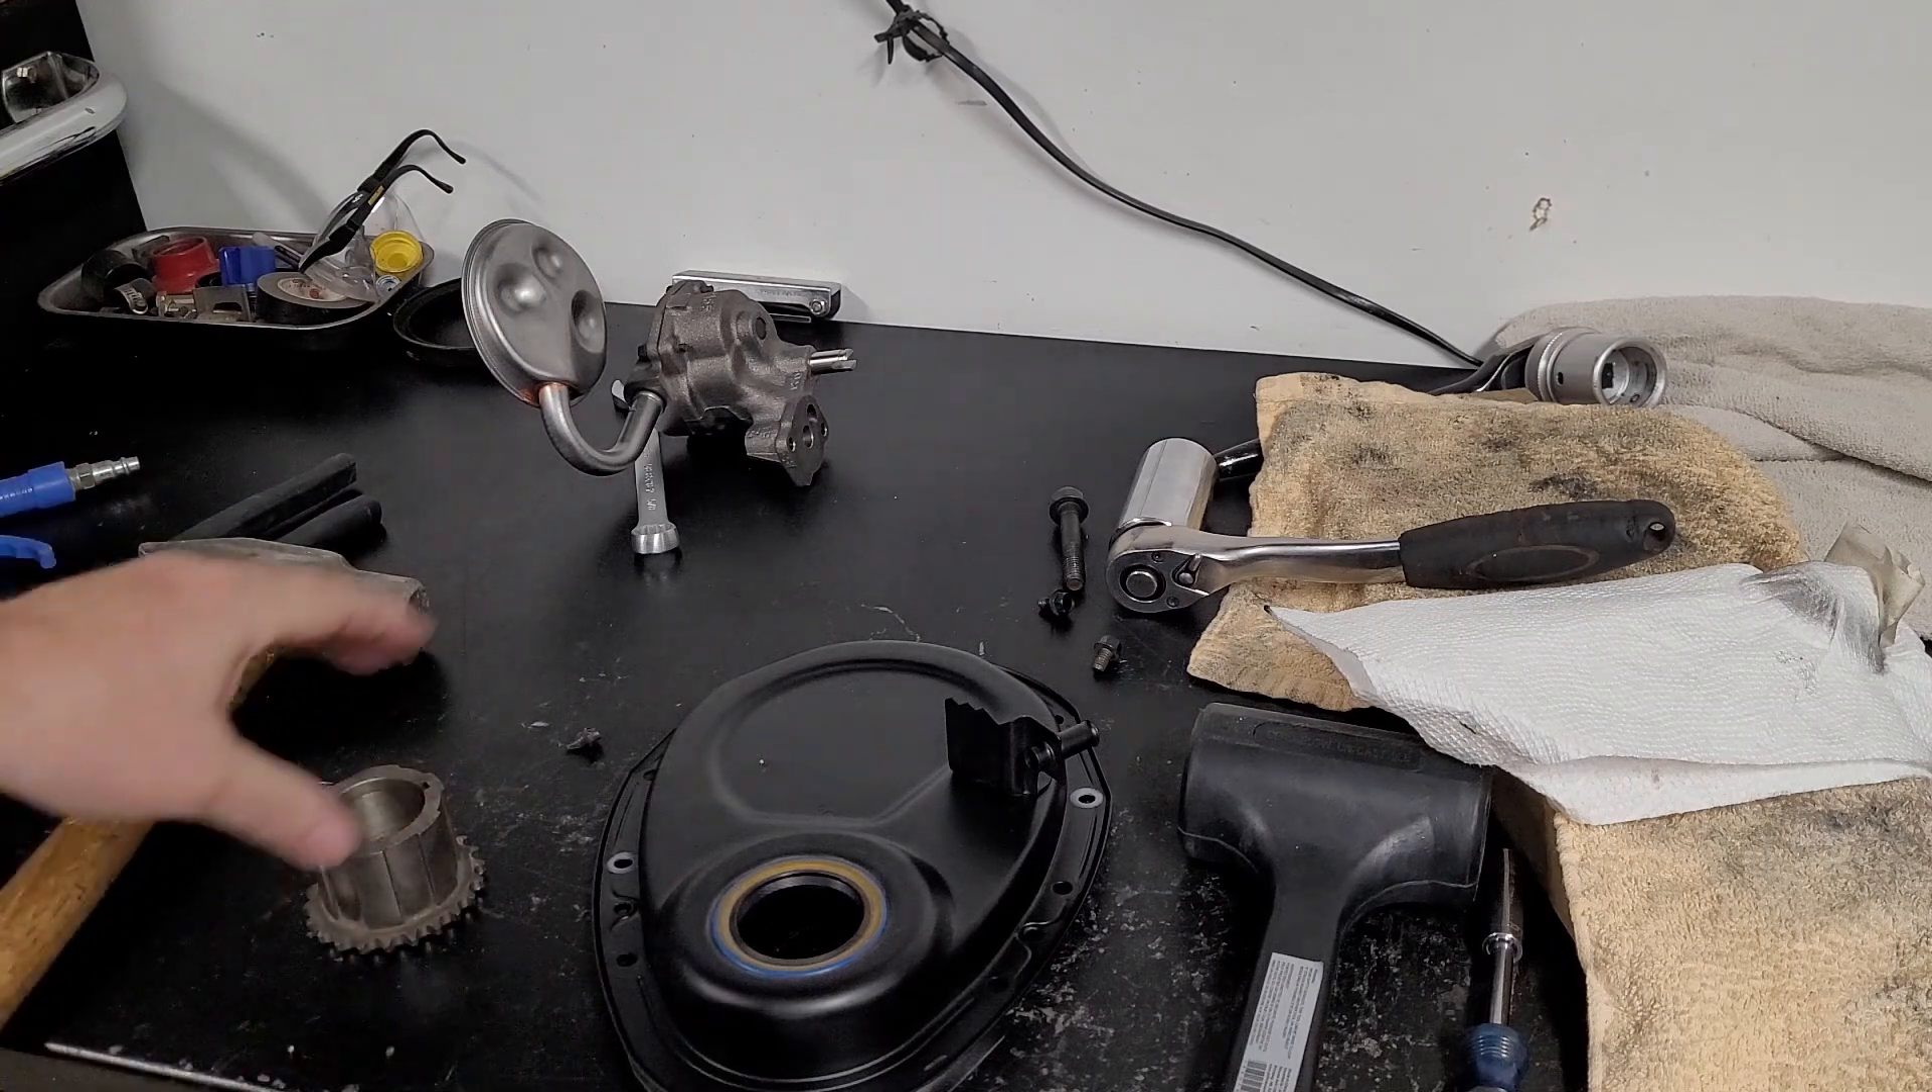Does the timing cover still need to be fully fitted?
Yes.